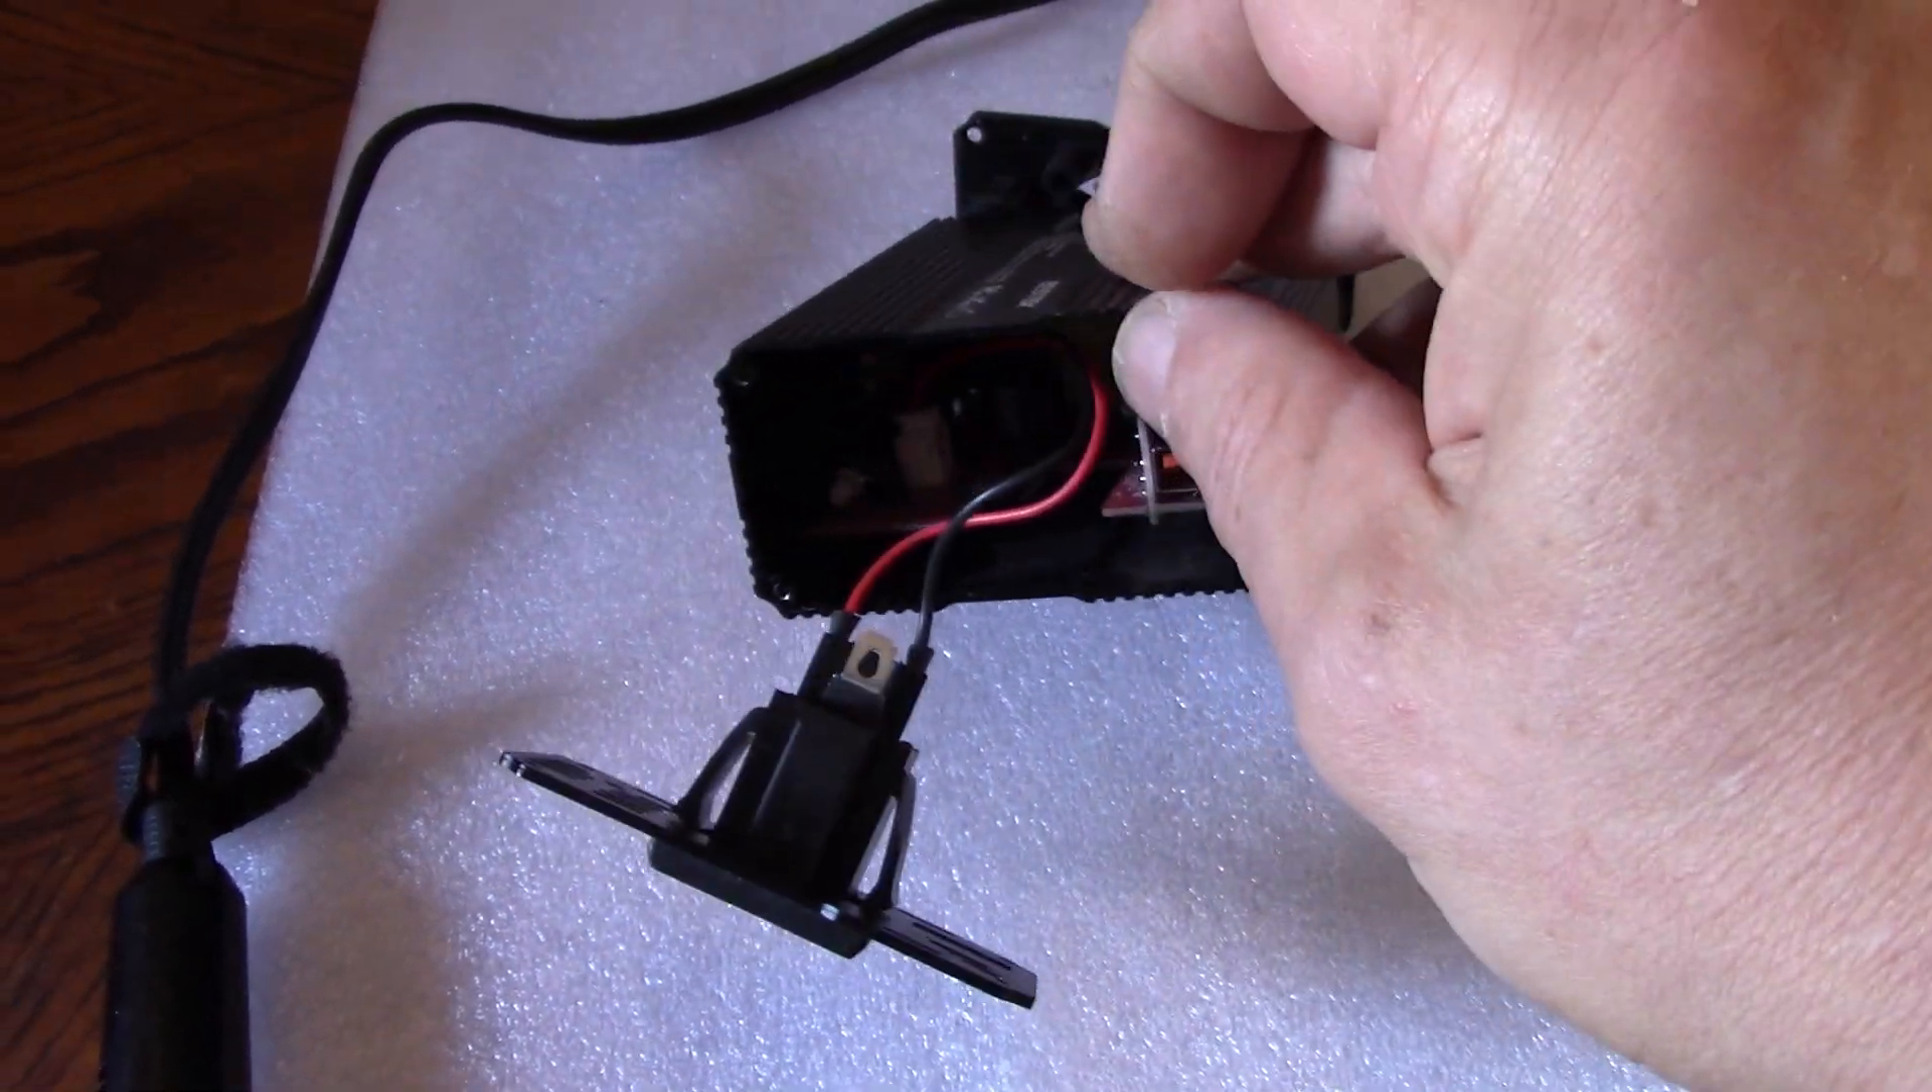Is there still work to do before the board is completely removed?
Yes.